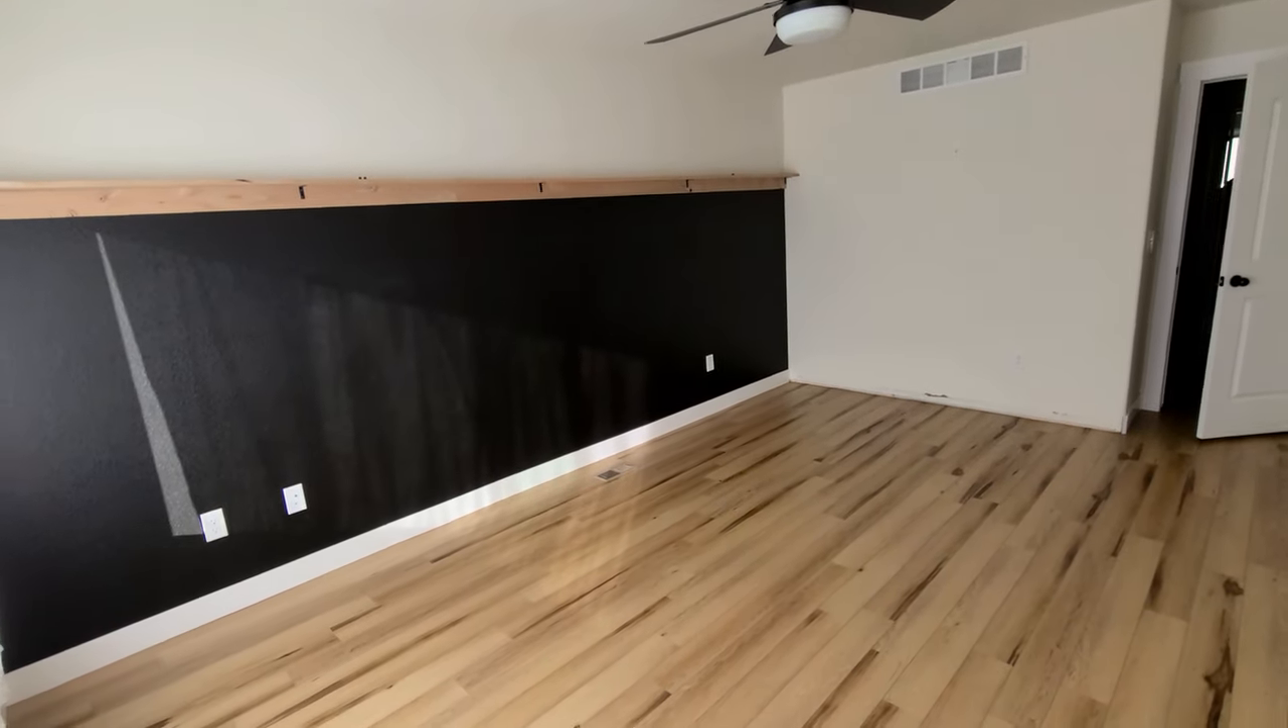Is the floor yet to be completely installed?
No.